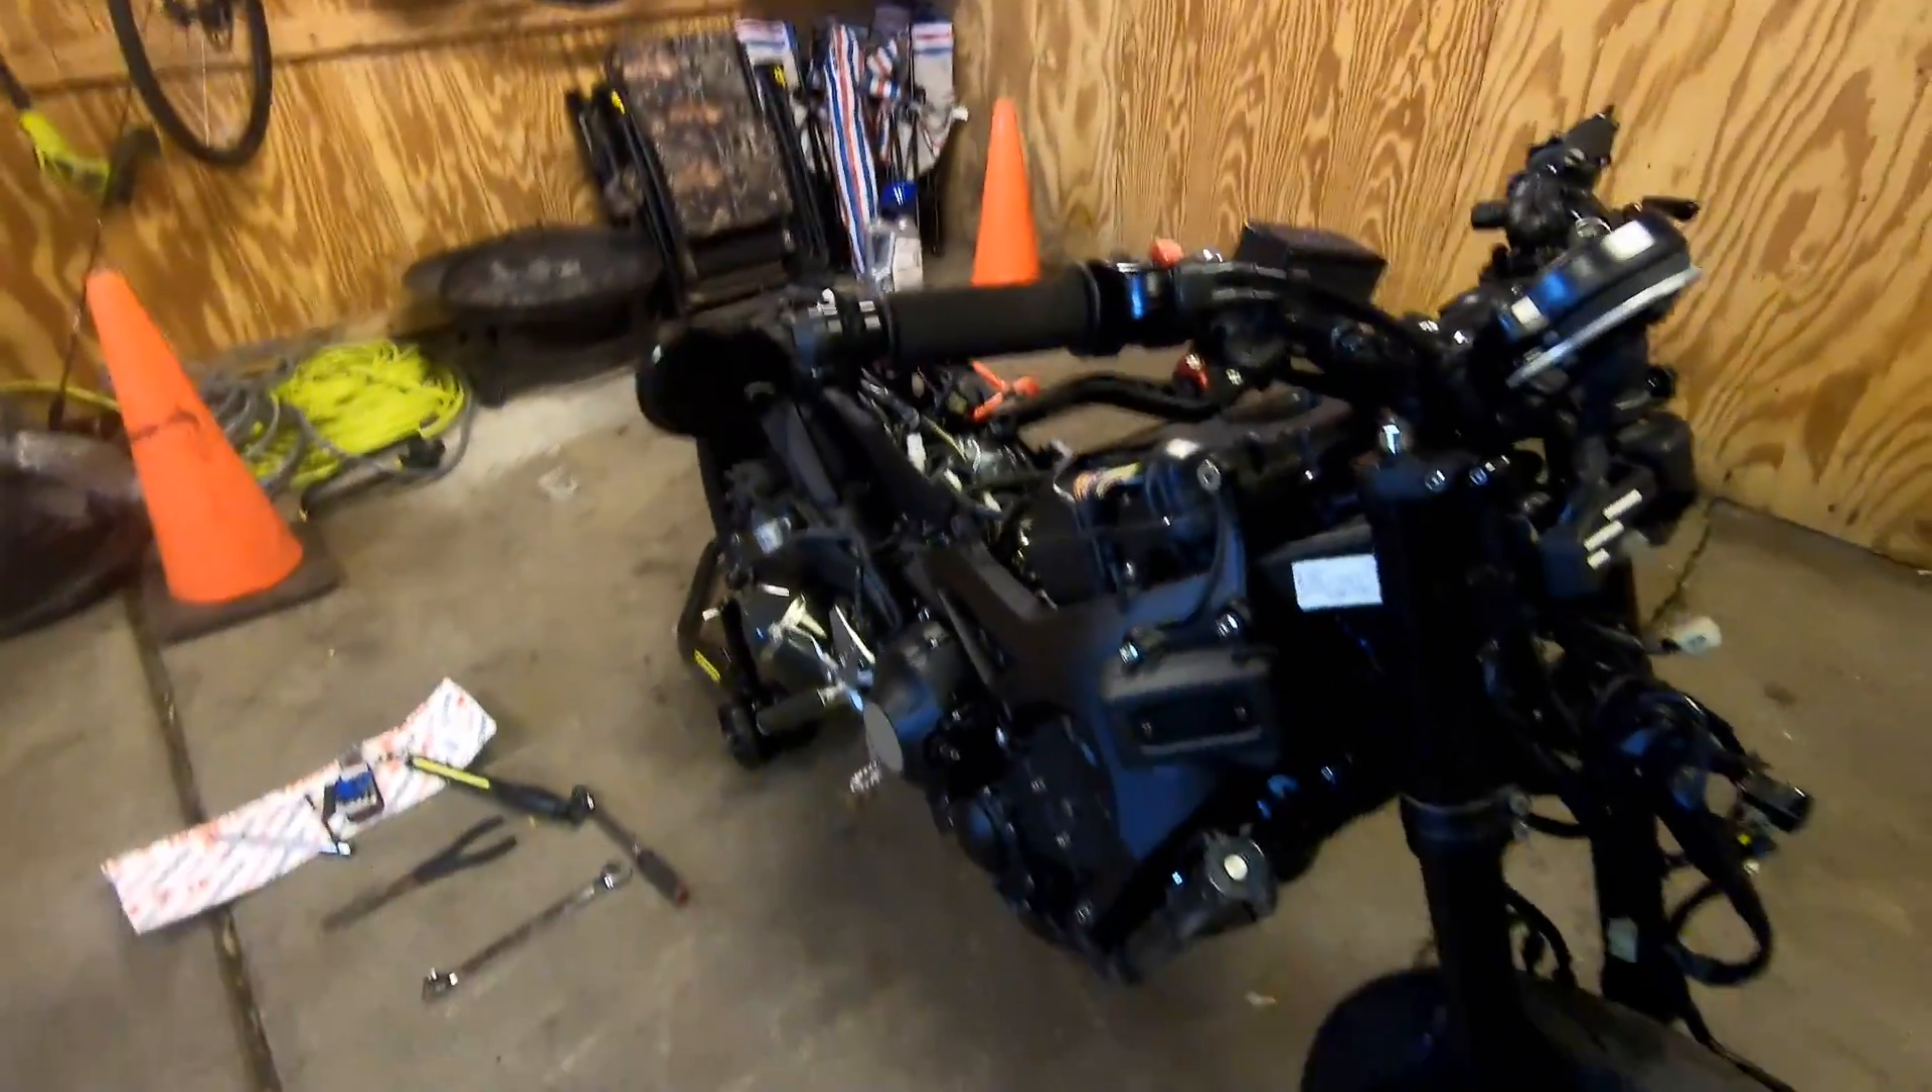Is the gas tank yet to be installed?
Yes.